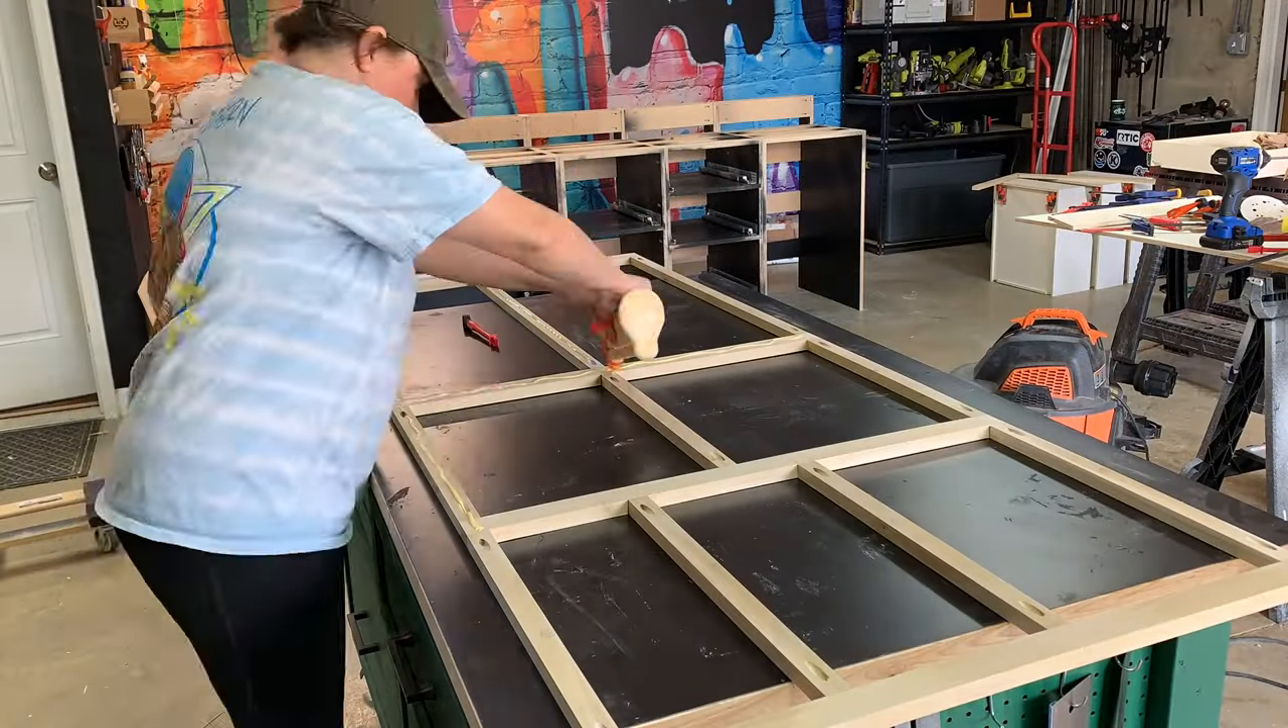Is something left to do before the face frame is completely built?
No.